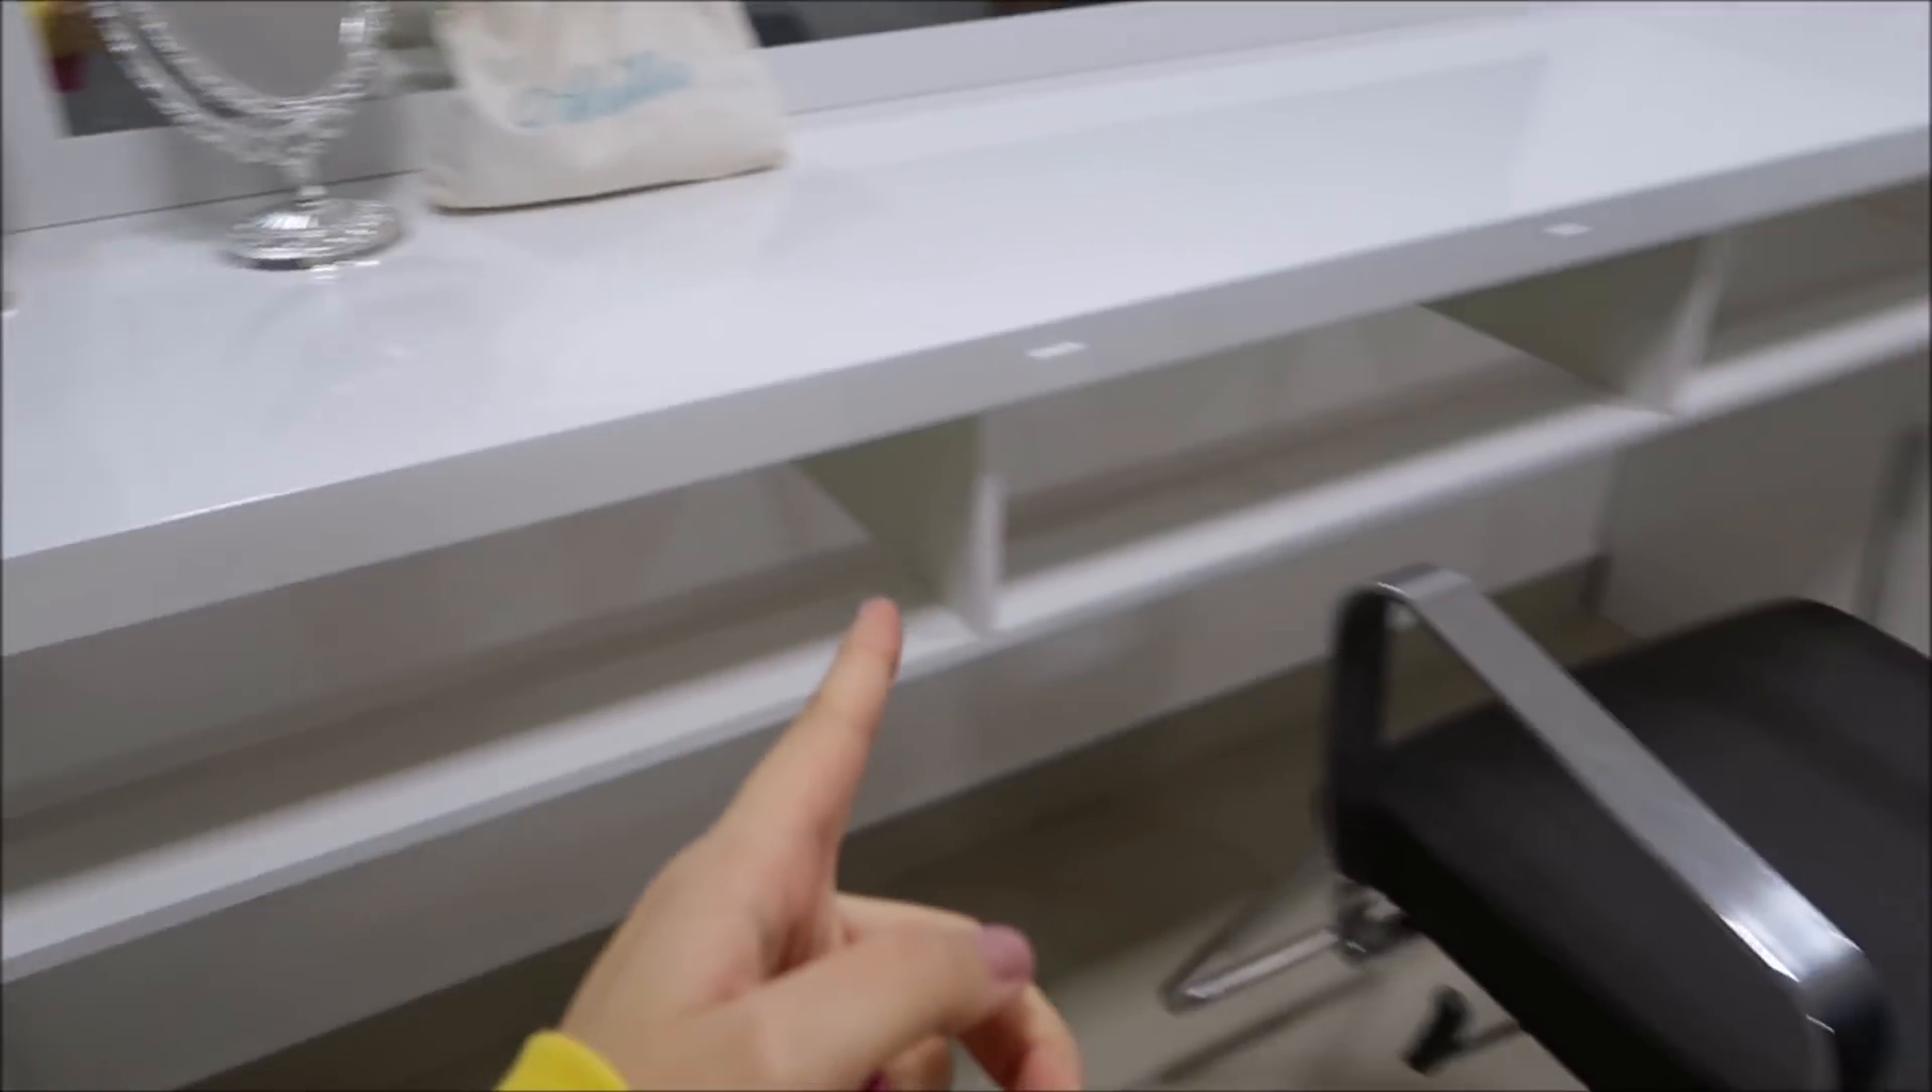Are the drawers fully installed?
No.